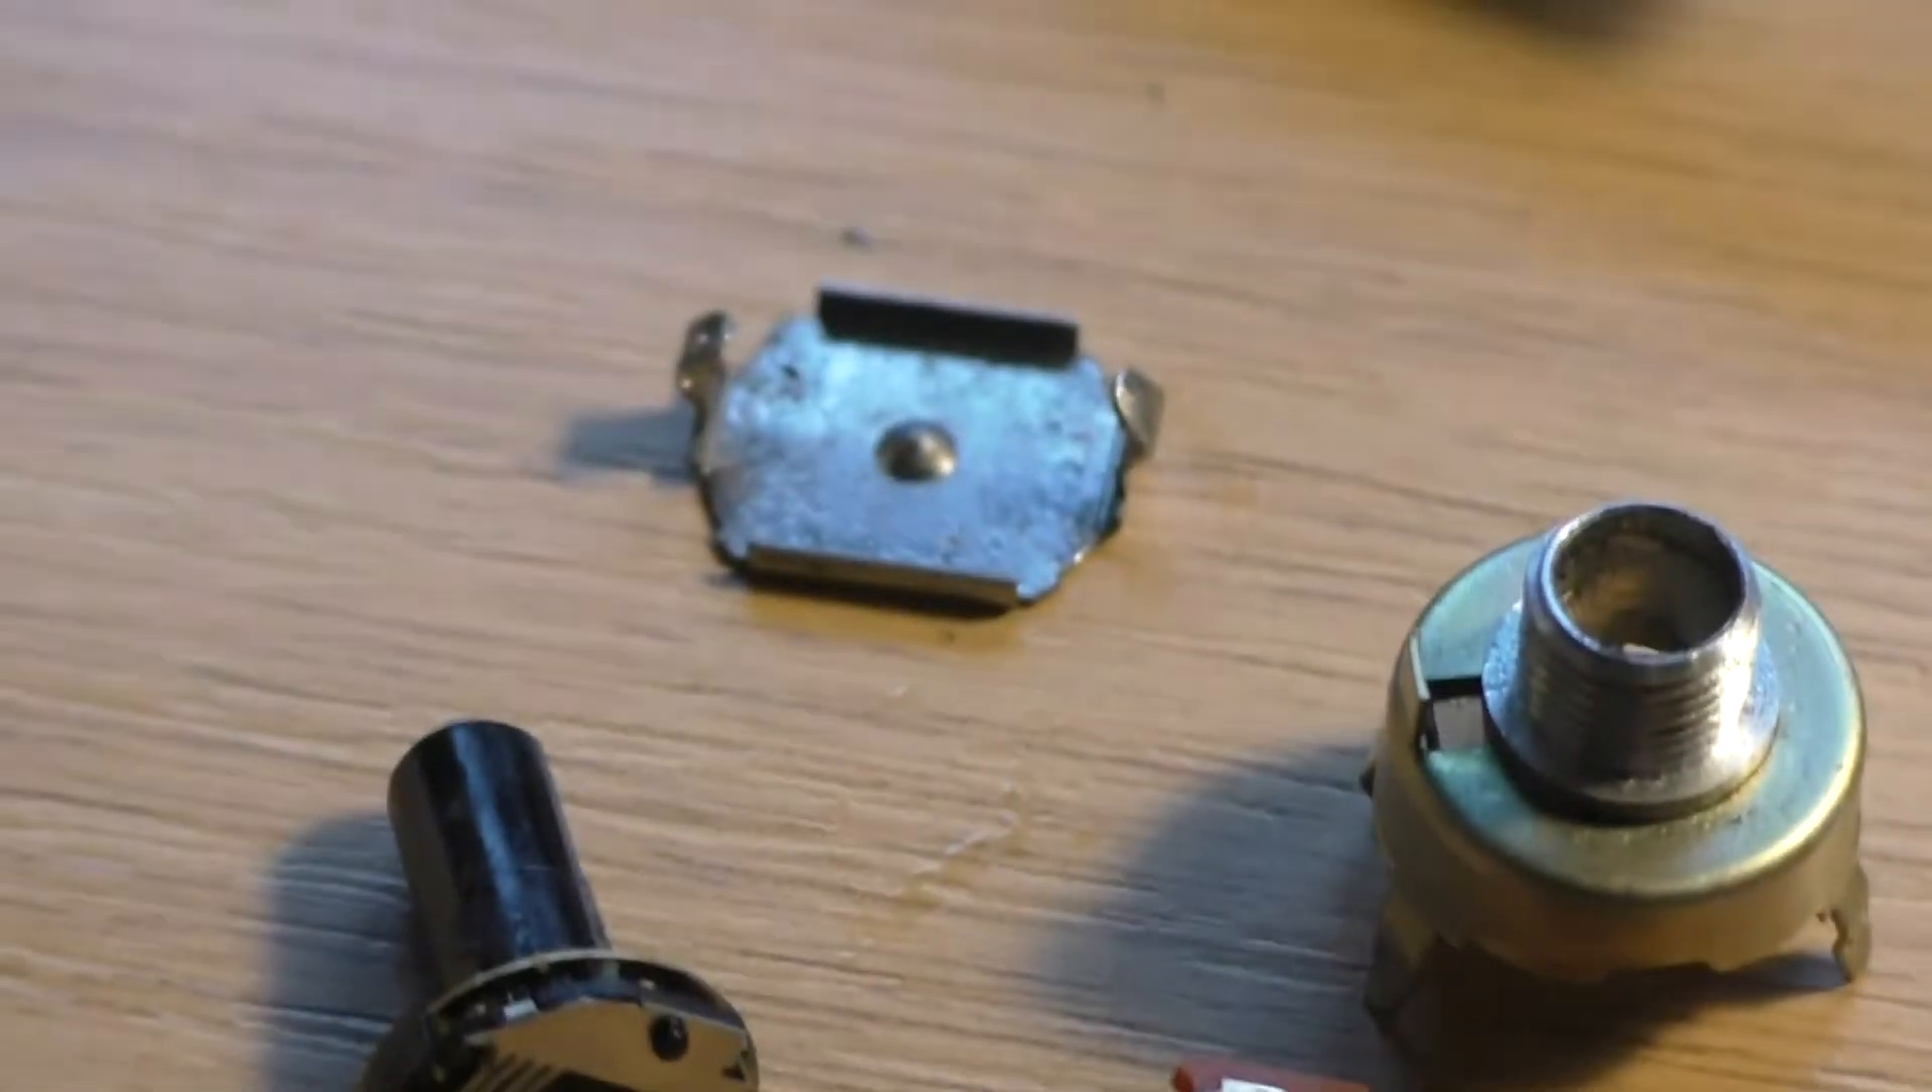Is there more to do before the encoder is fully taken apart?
No.